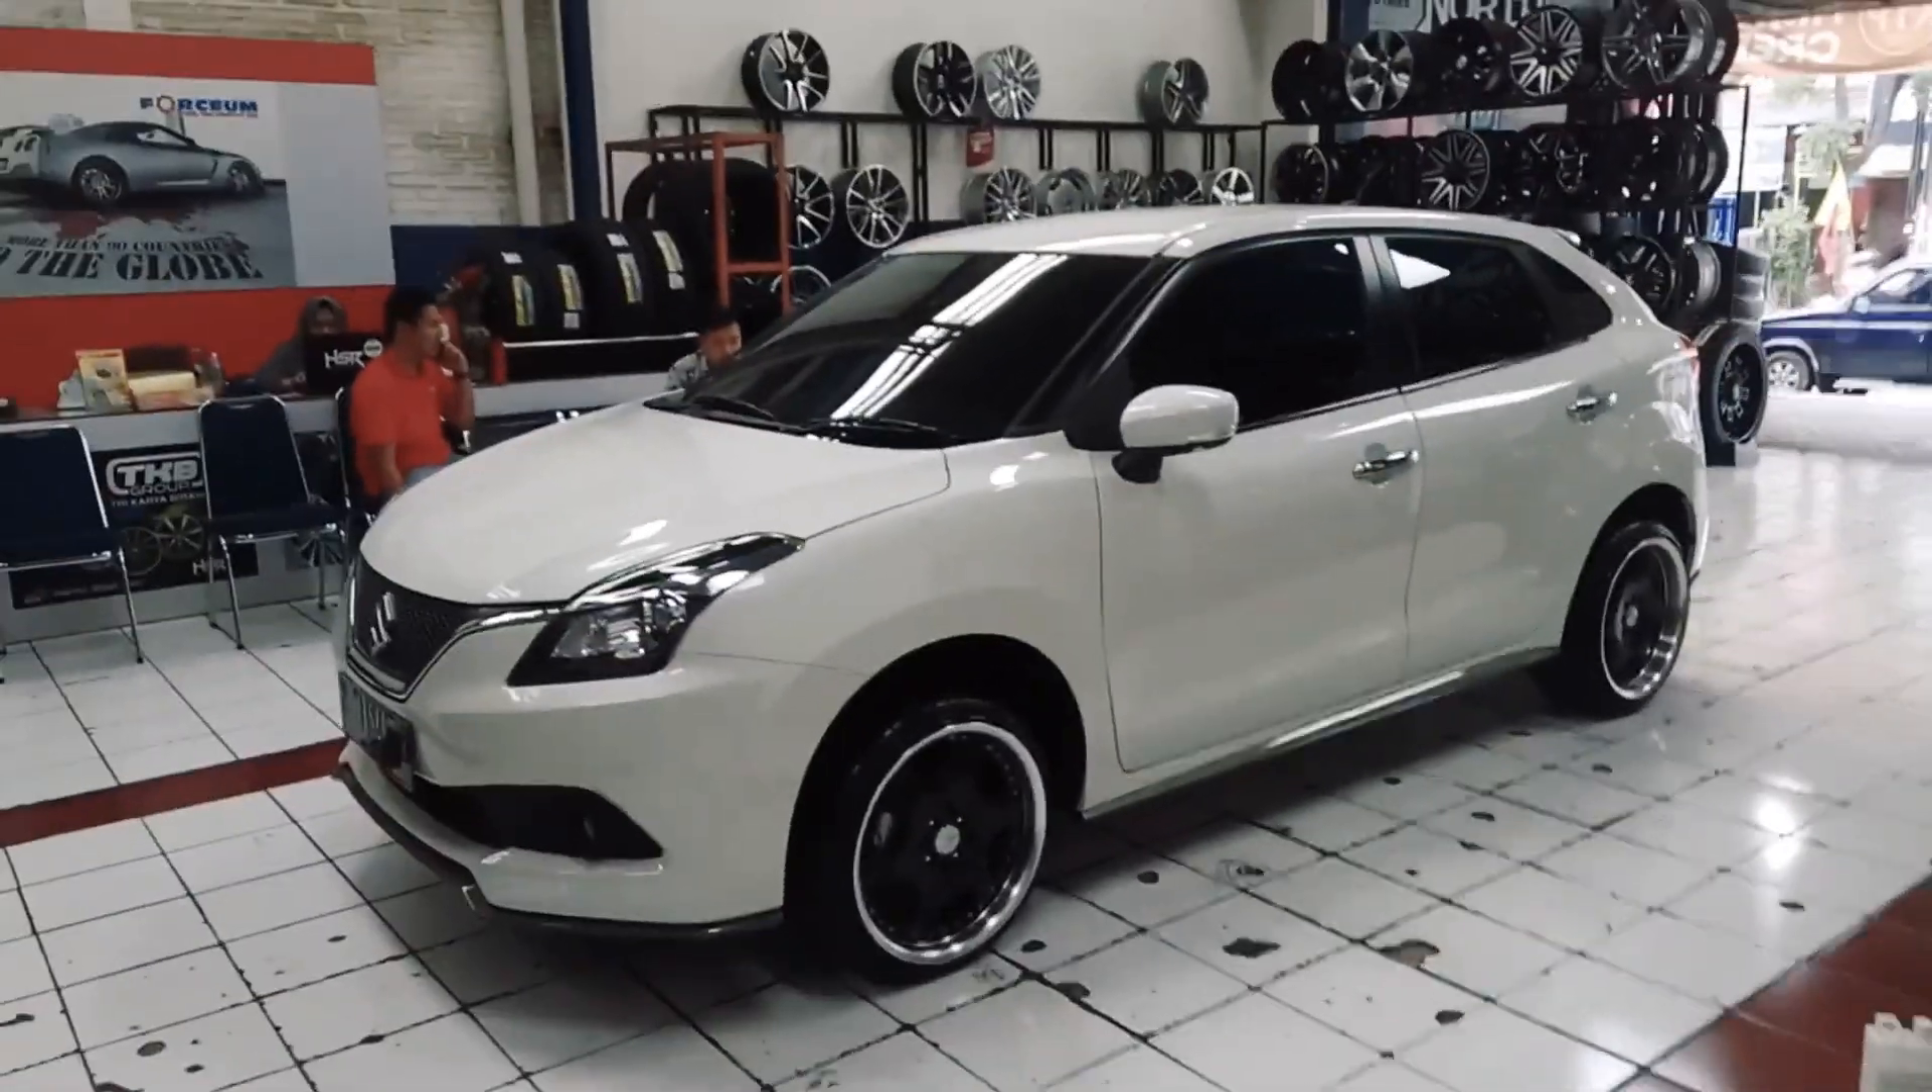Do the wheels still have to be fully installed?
No.